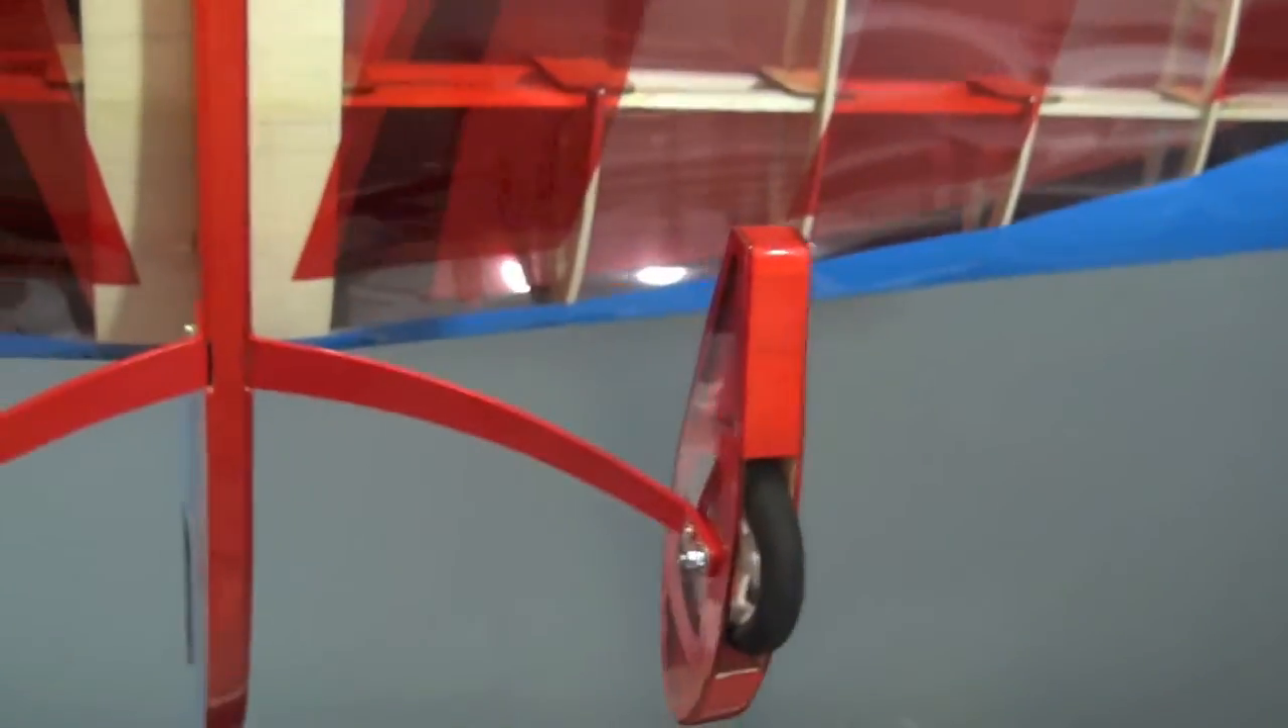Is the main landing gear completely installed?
Yes.